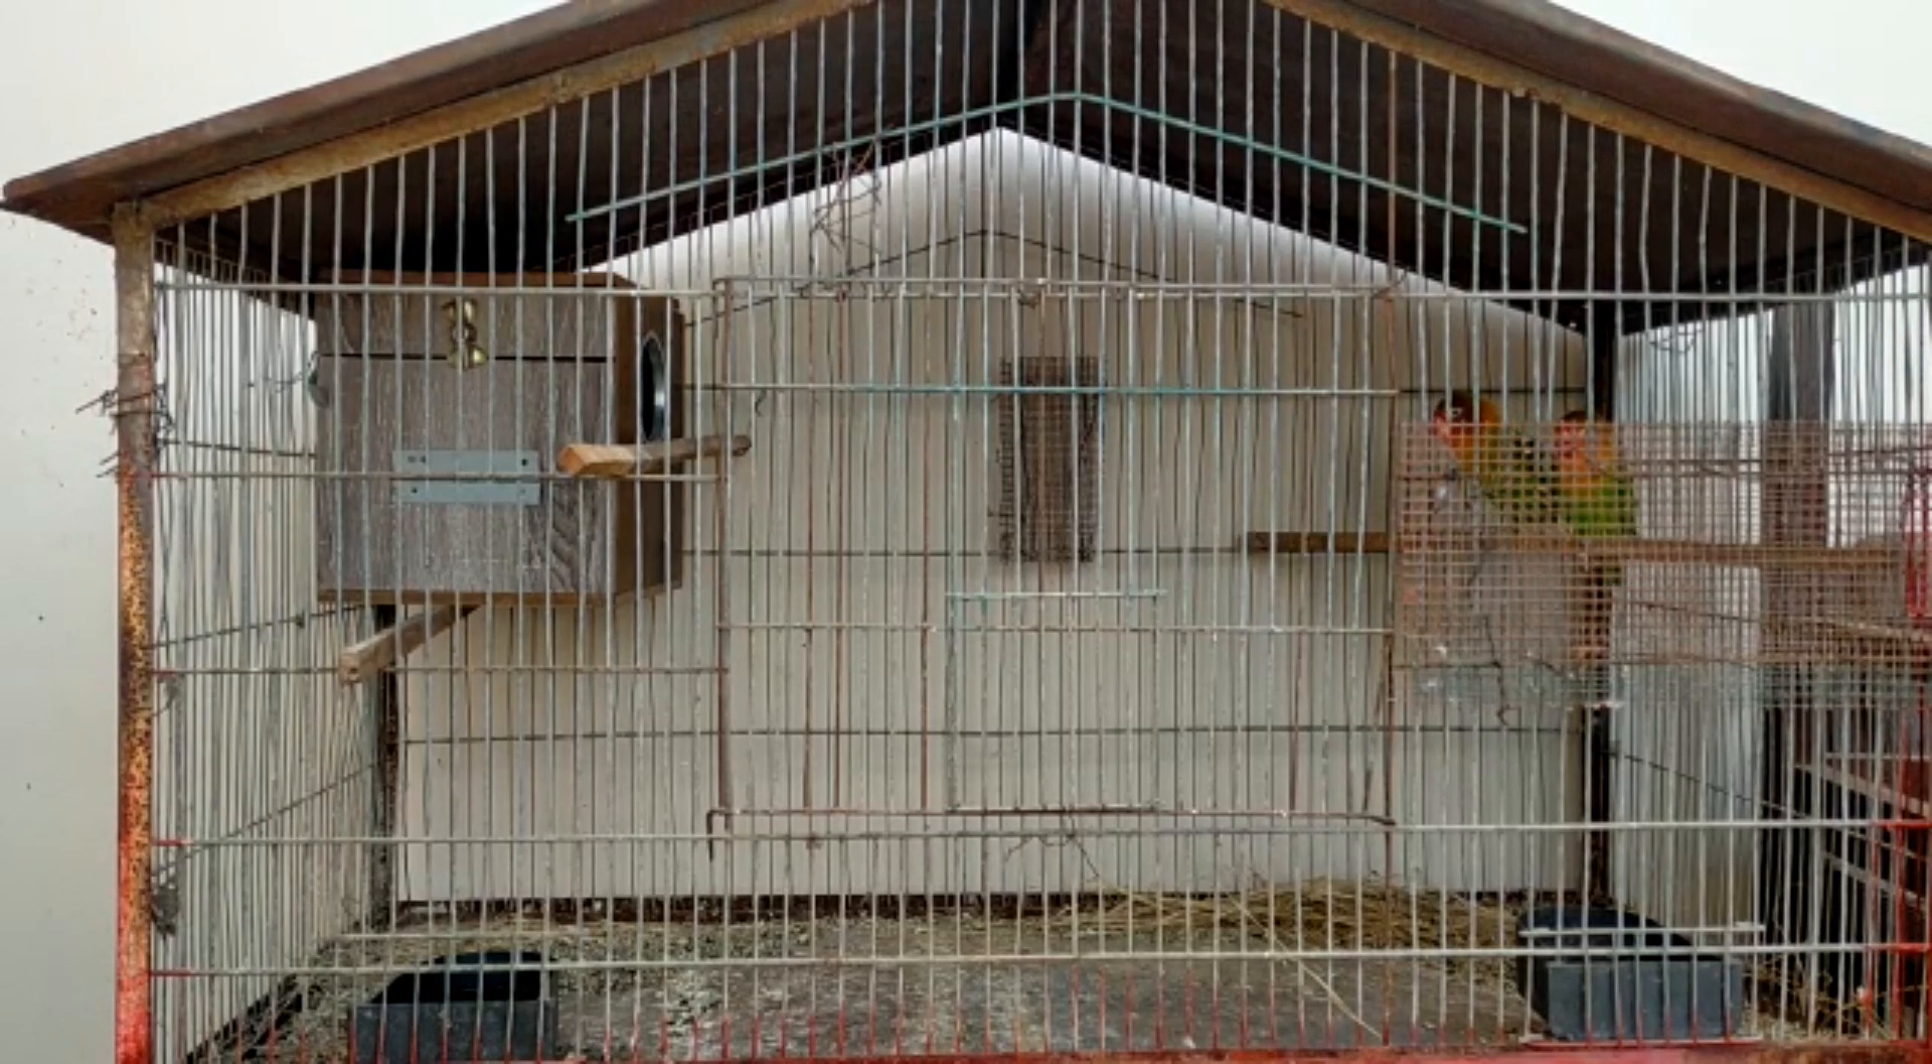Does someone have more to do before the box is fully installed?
No.